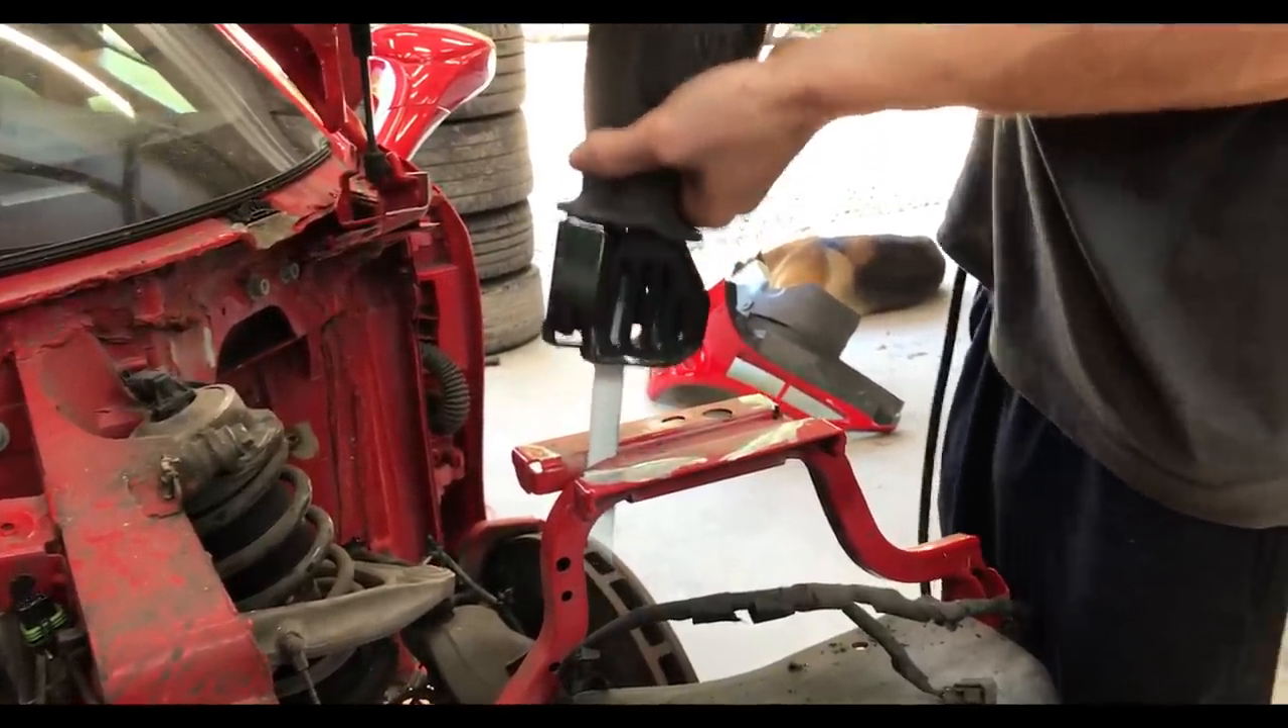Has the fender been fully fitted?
No.